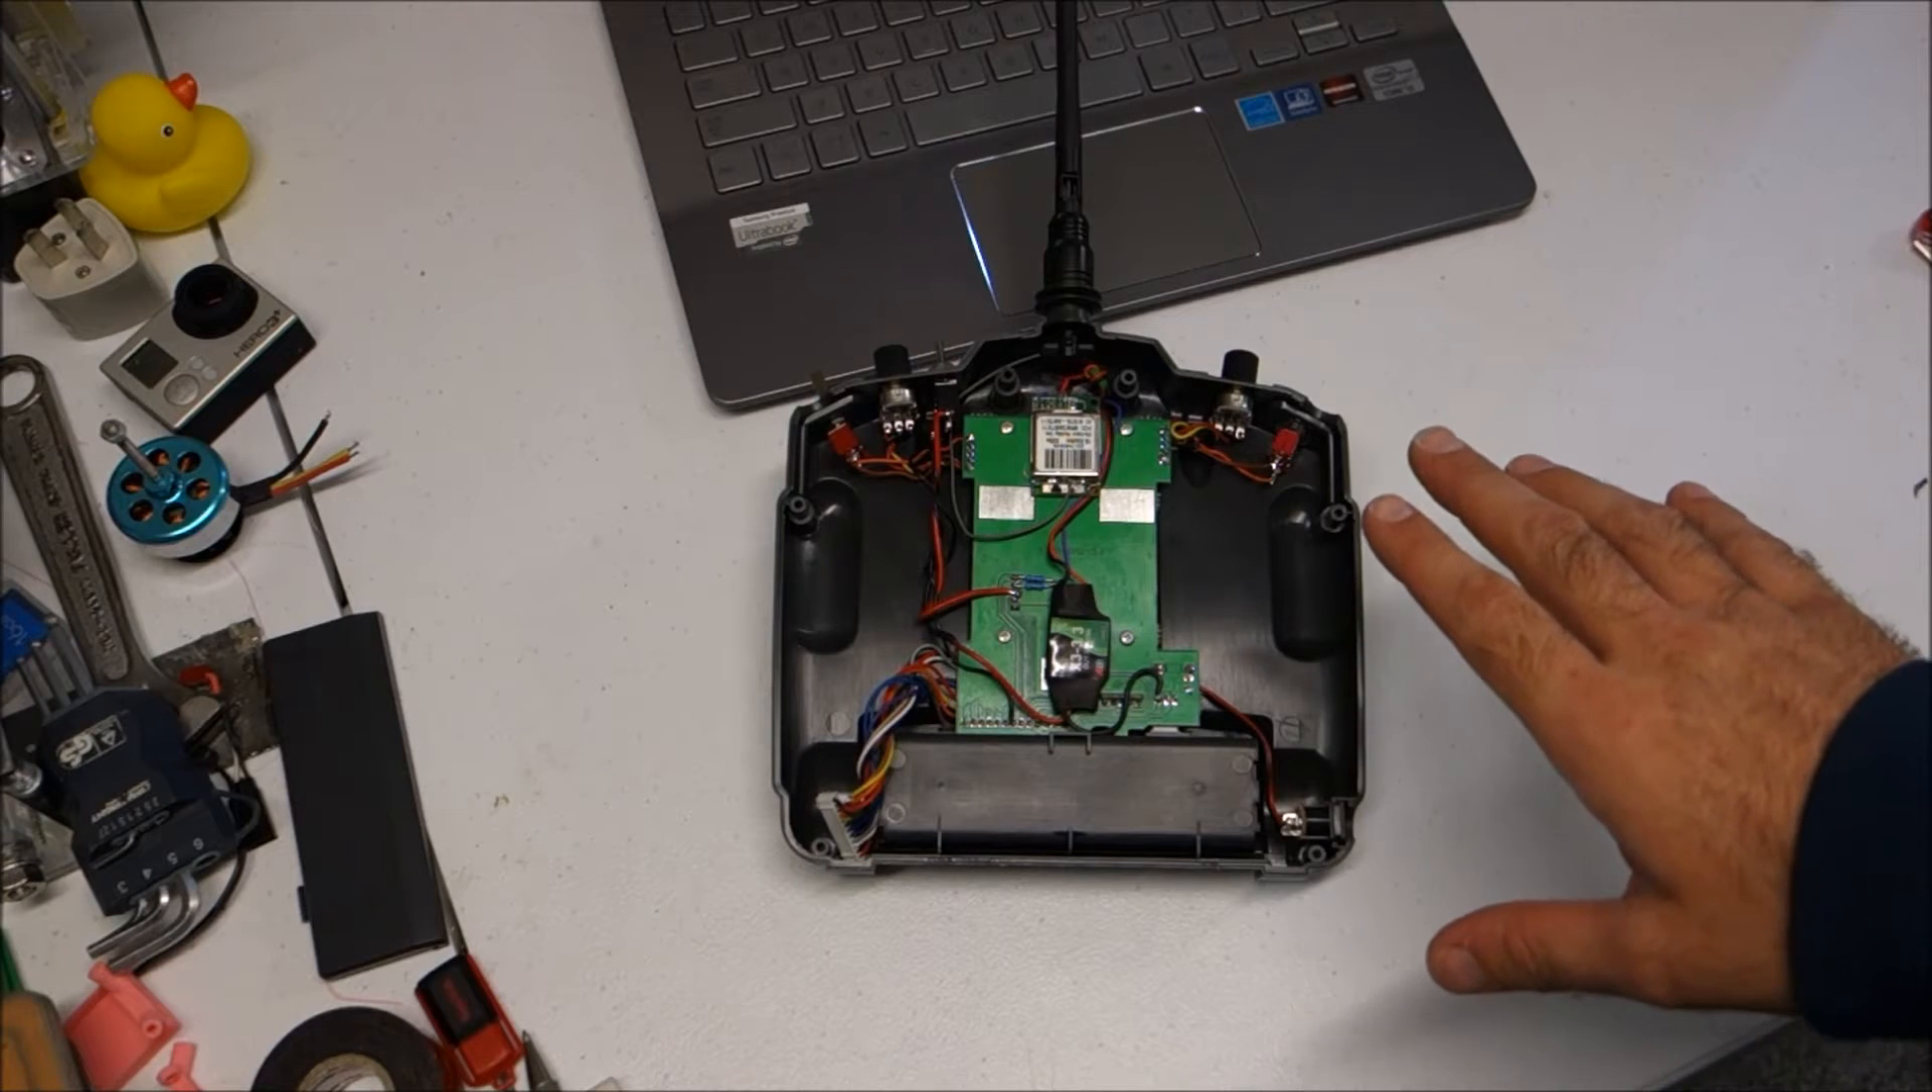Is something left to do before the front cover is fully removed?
No.